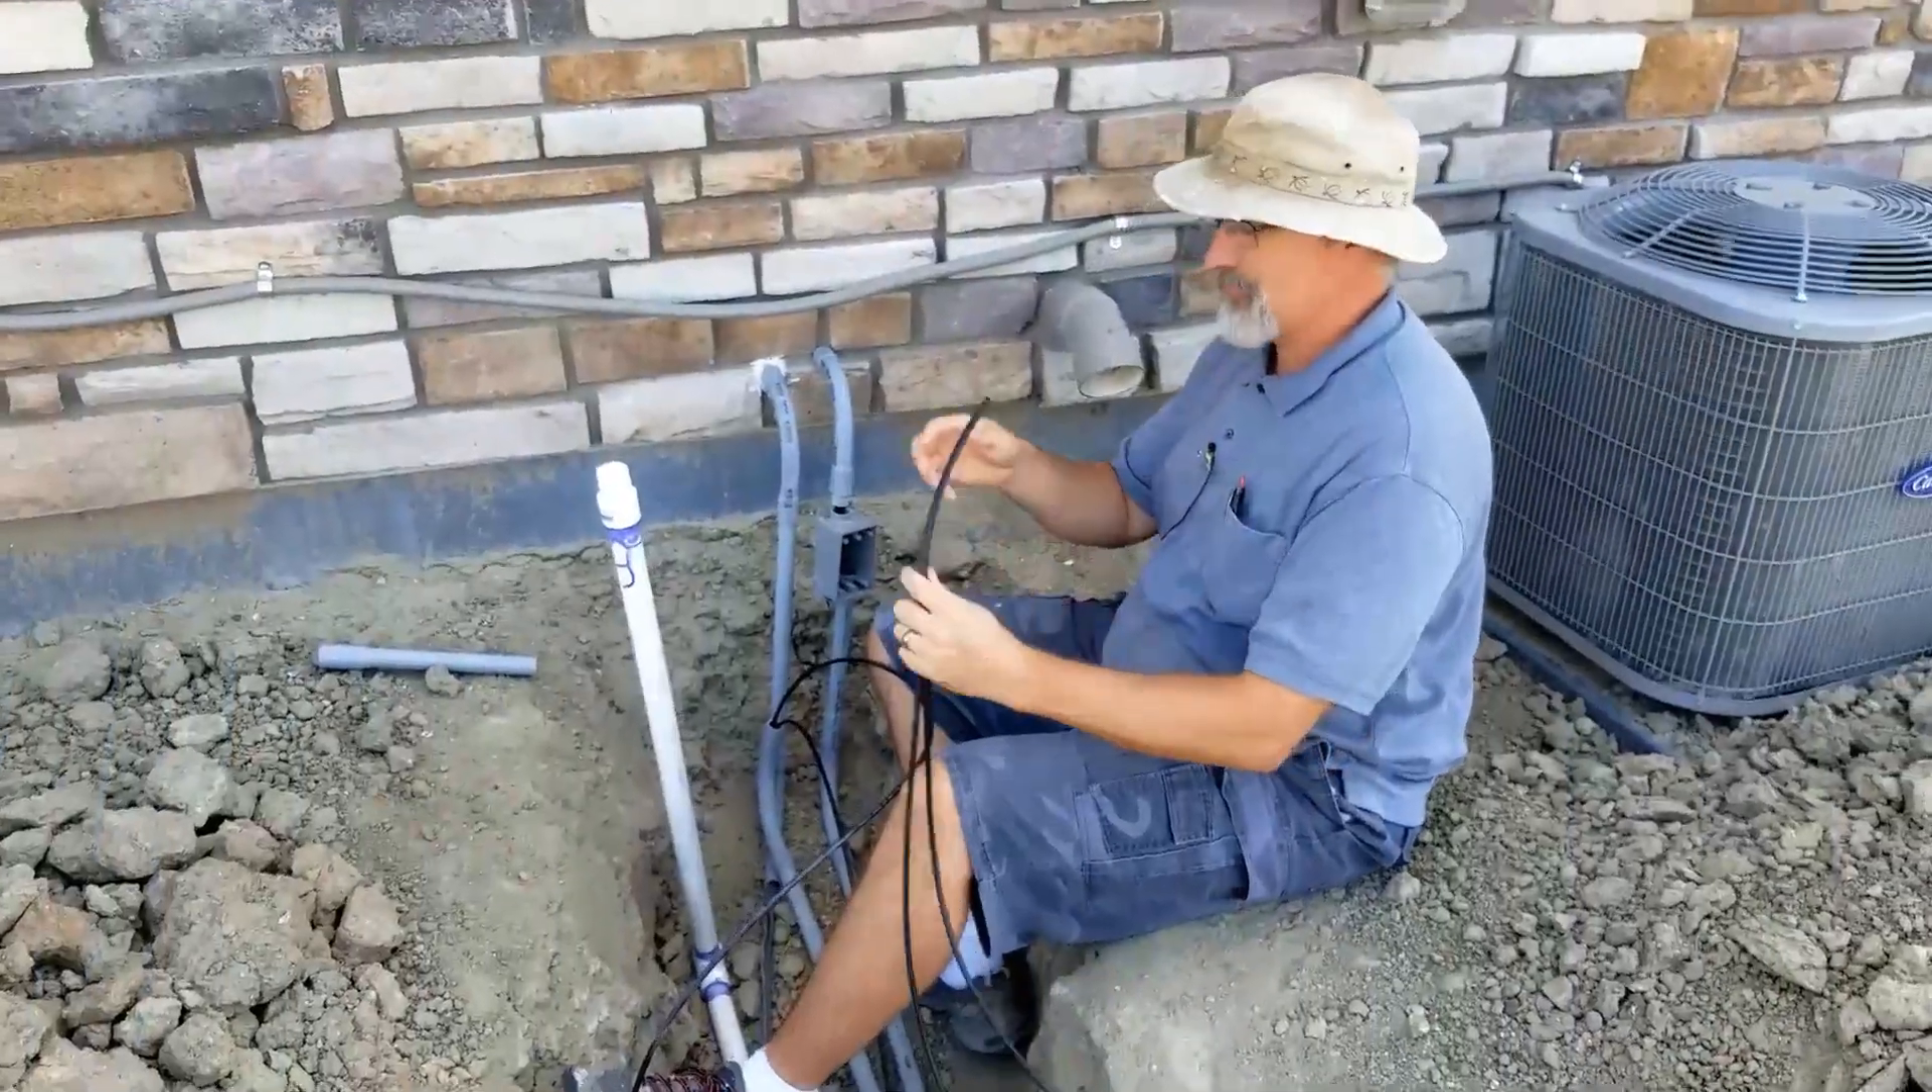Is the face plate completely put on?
No.